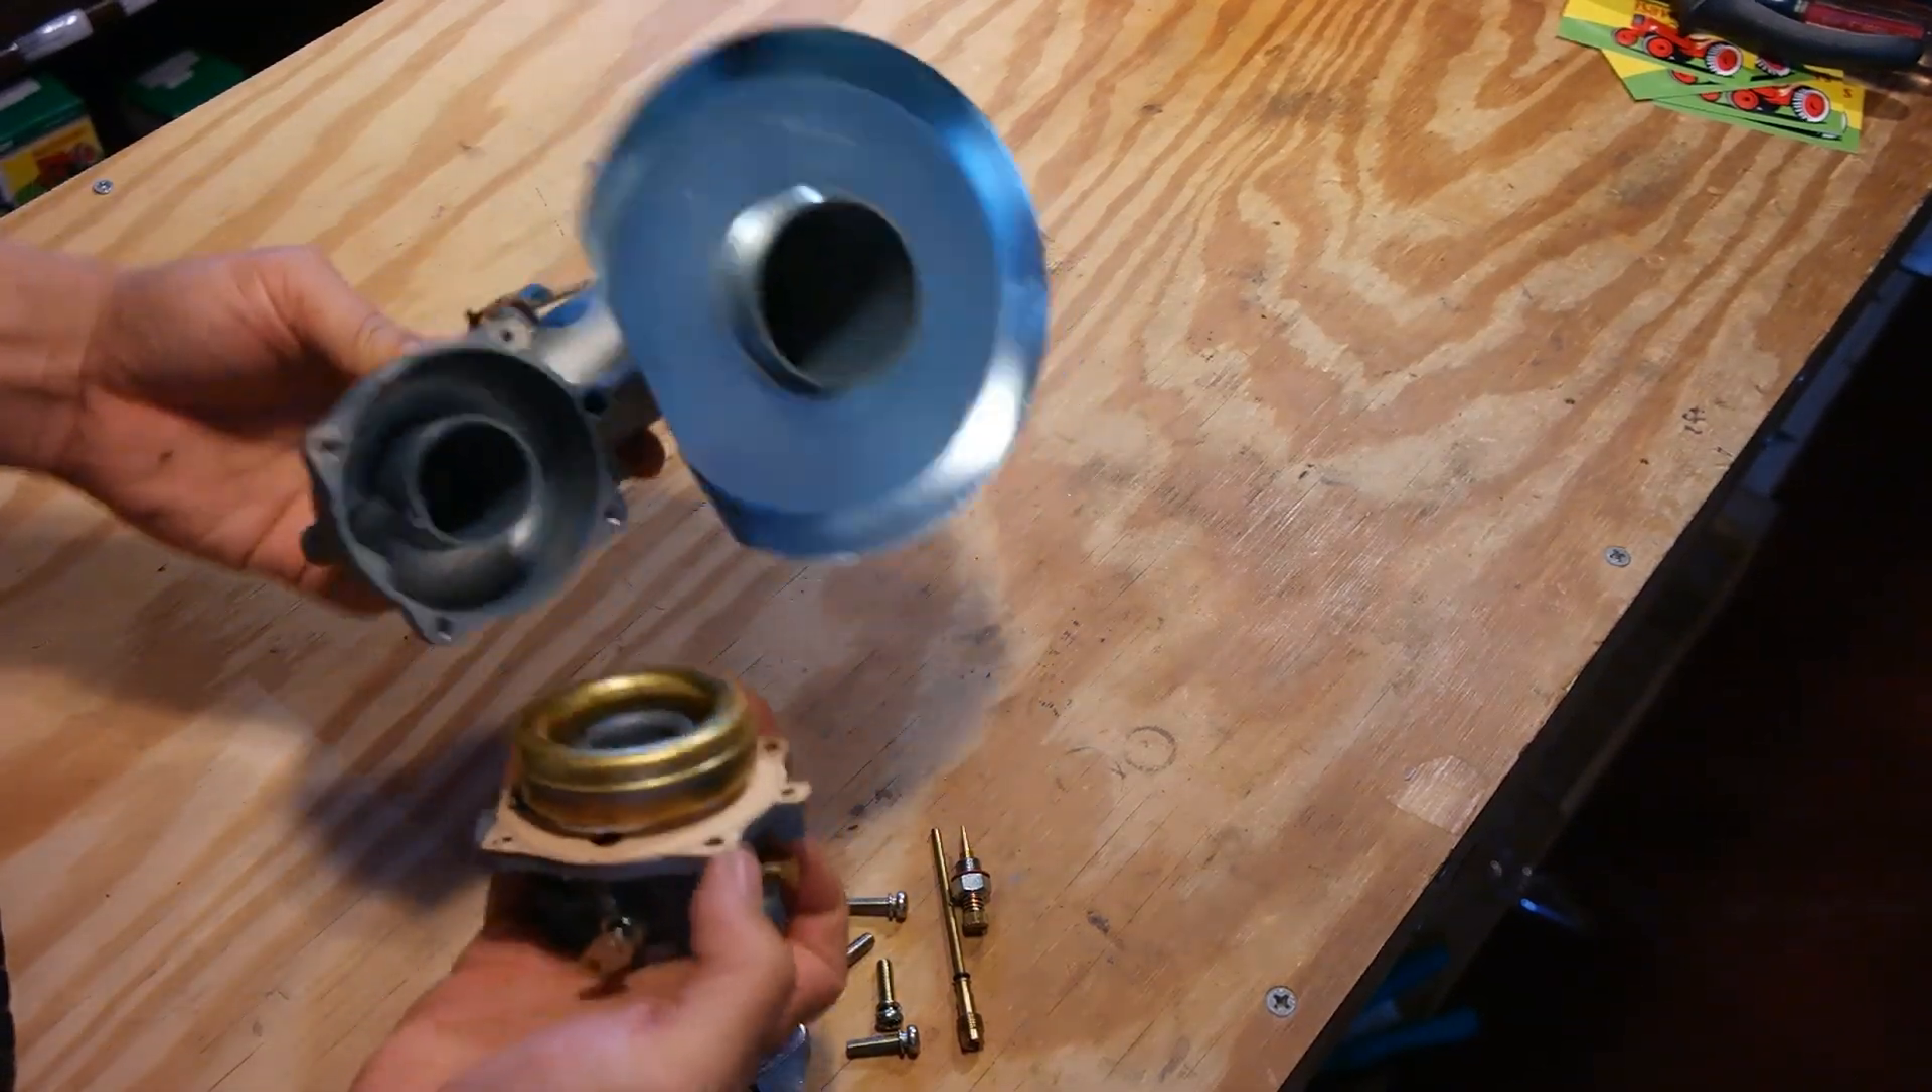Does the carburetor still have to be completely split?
No.